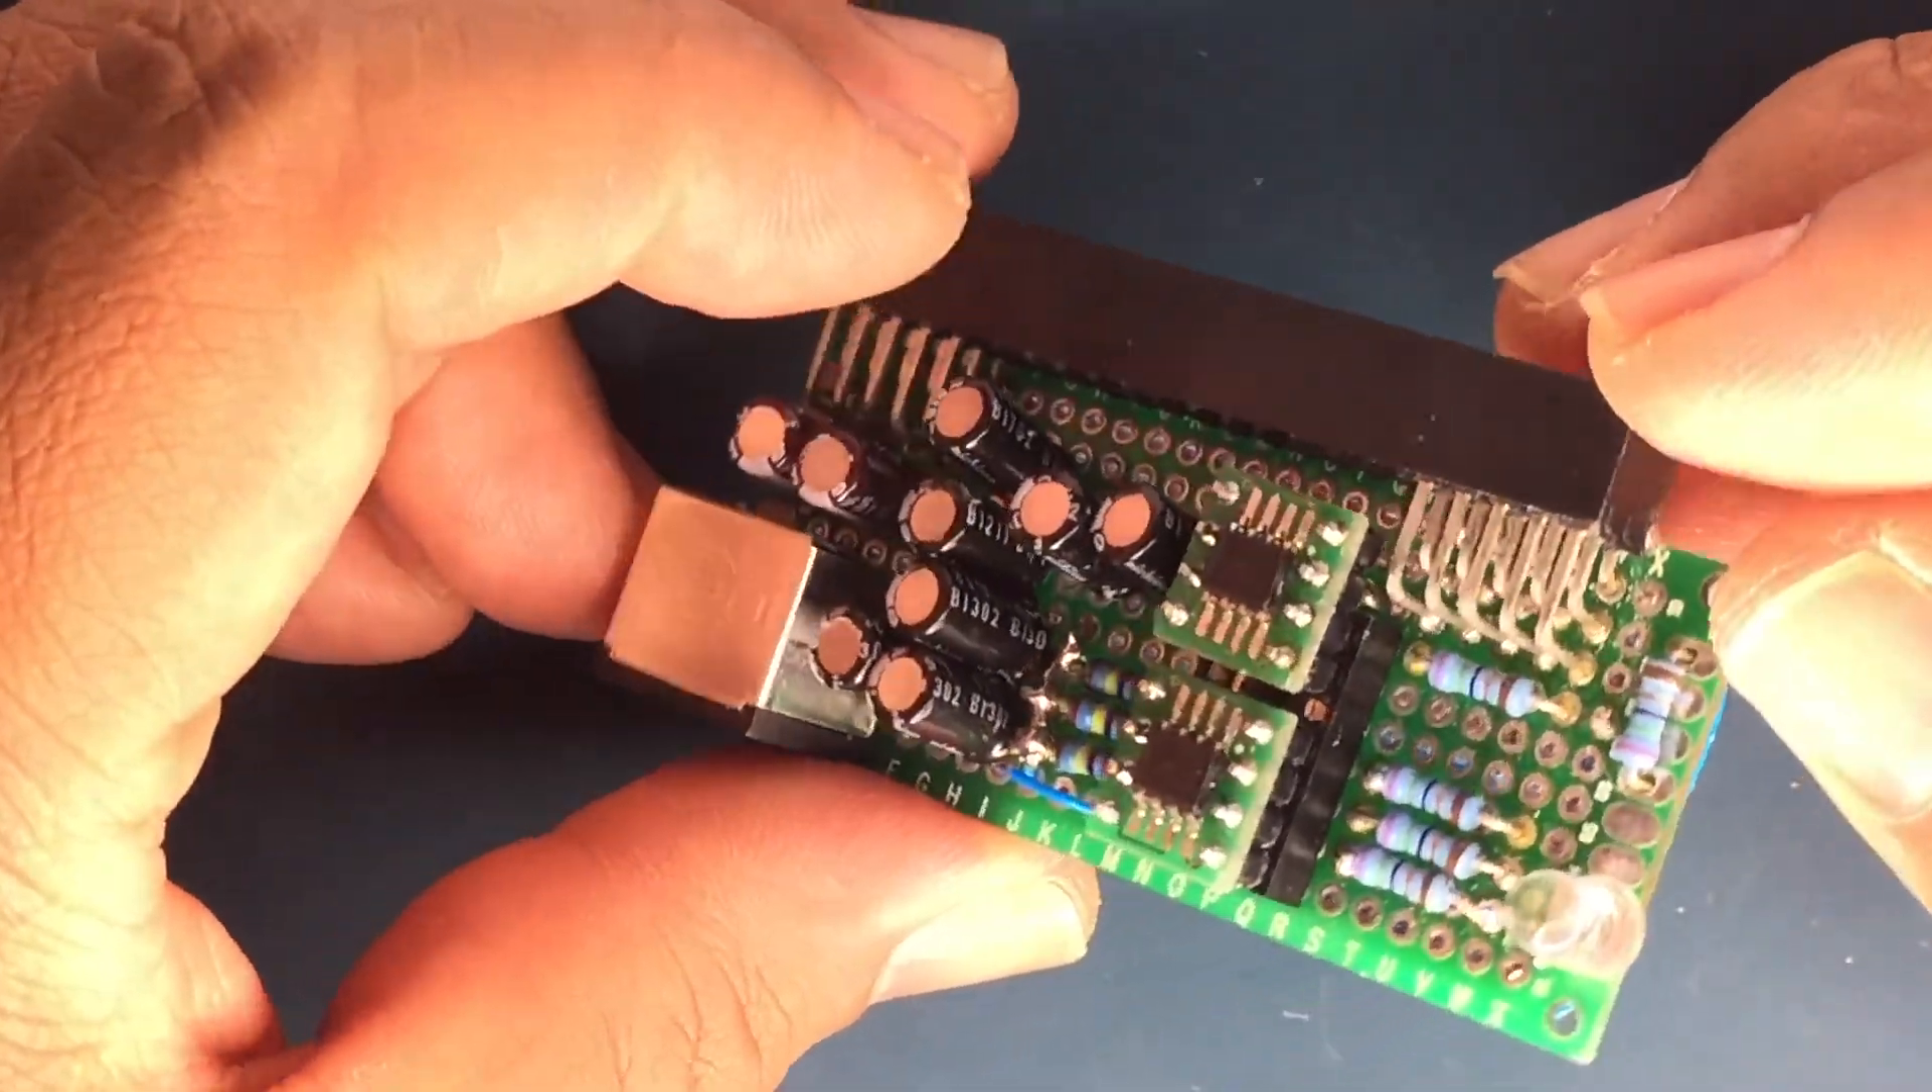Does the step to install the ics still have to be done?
No.